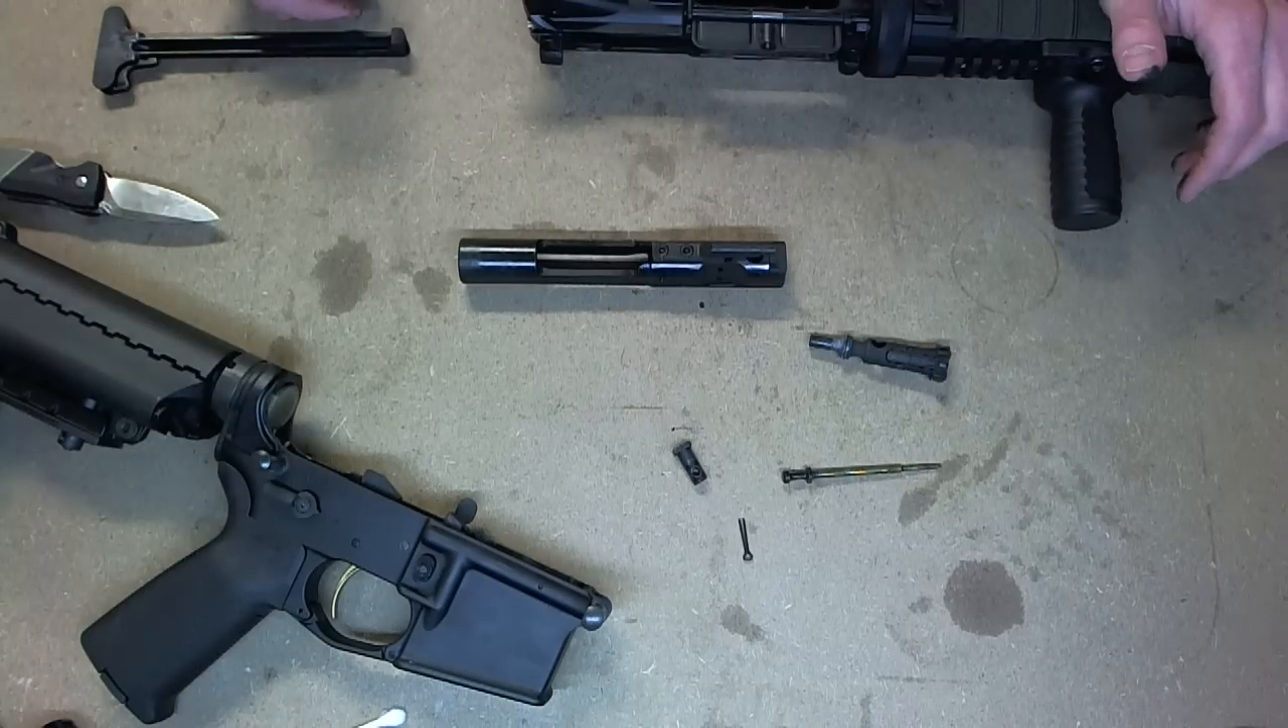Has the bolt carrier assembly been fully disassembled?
Yes.